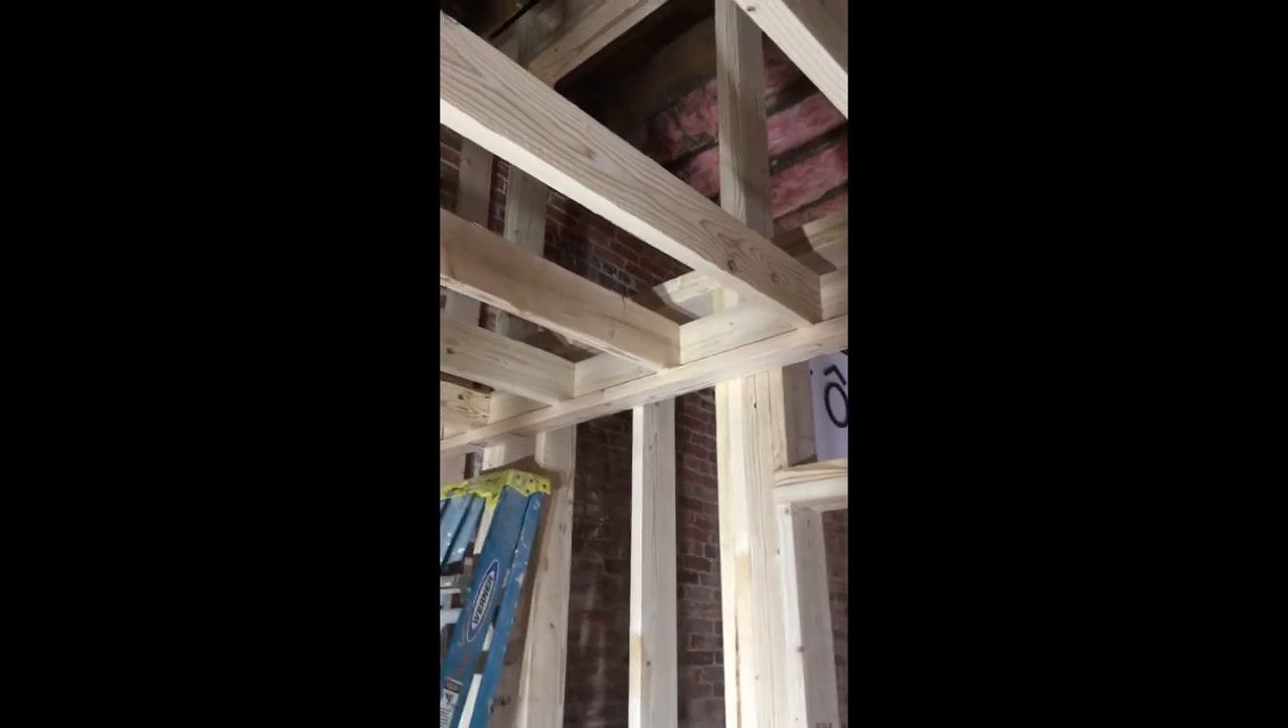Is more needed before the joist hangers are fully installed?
Yes.